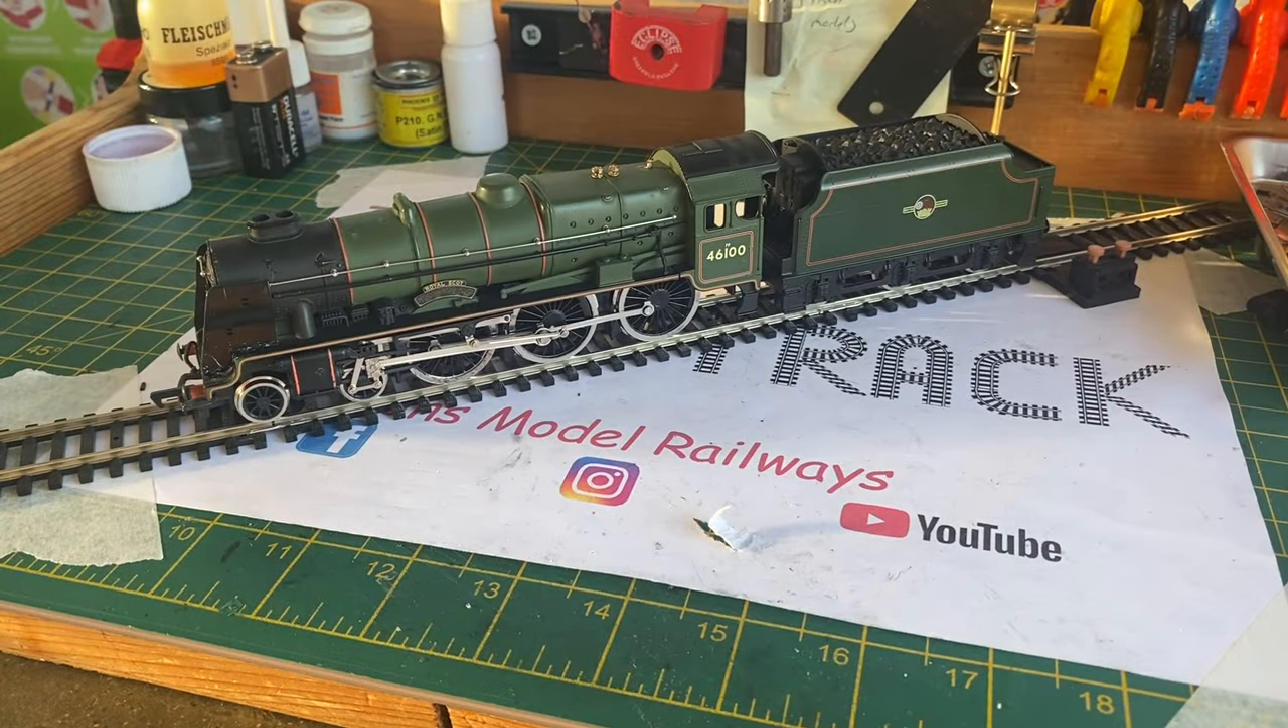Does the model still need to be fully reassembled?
No.